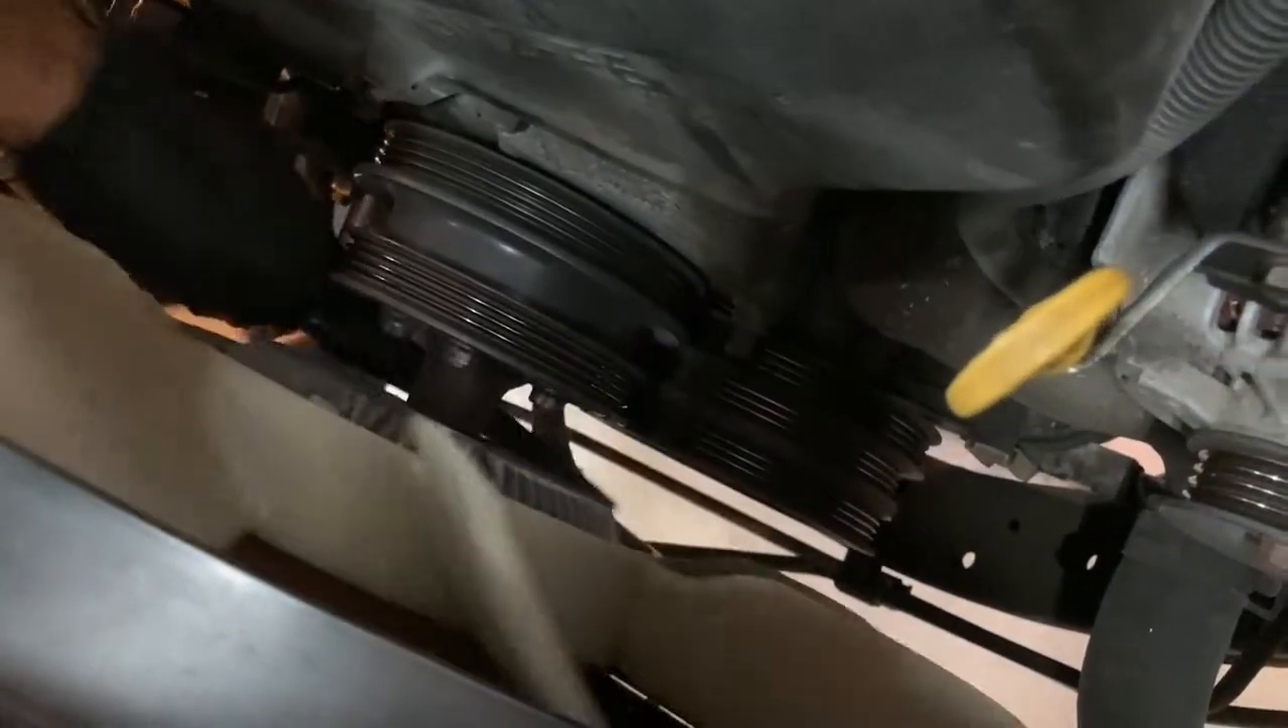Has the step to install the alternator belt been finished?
No.